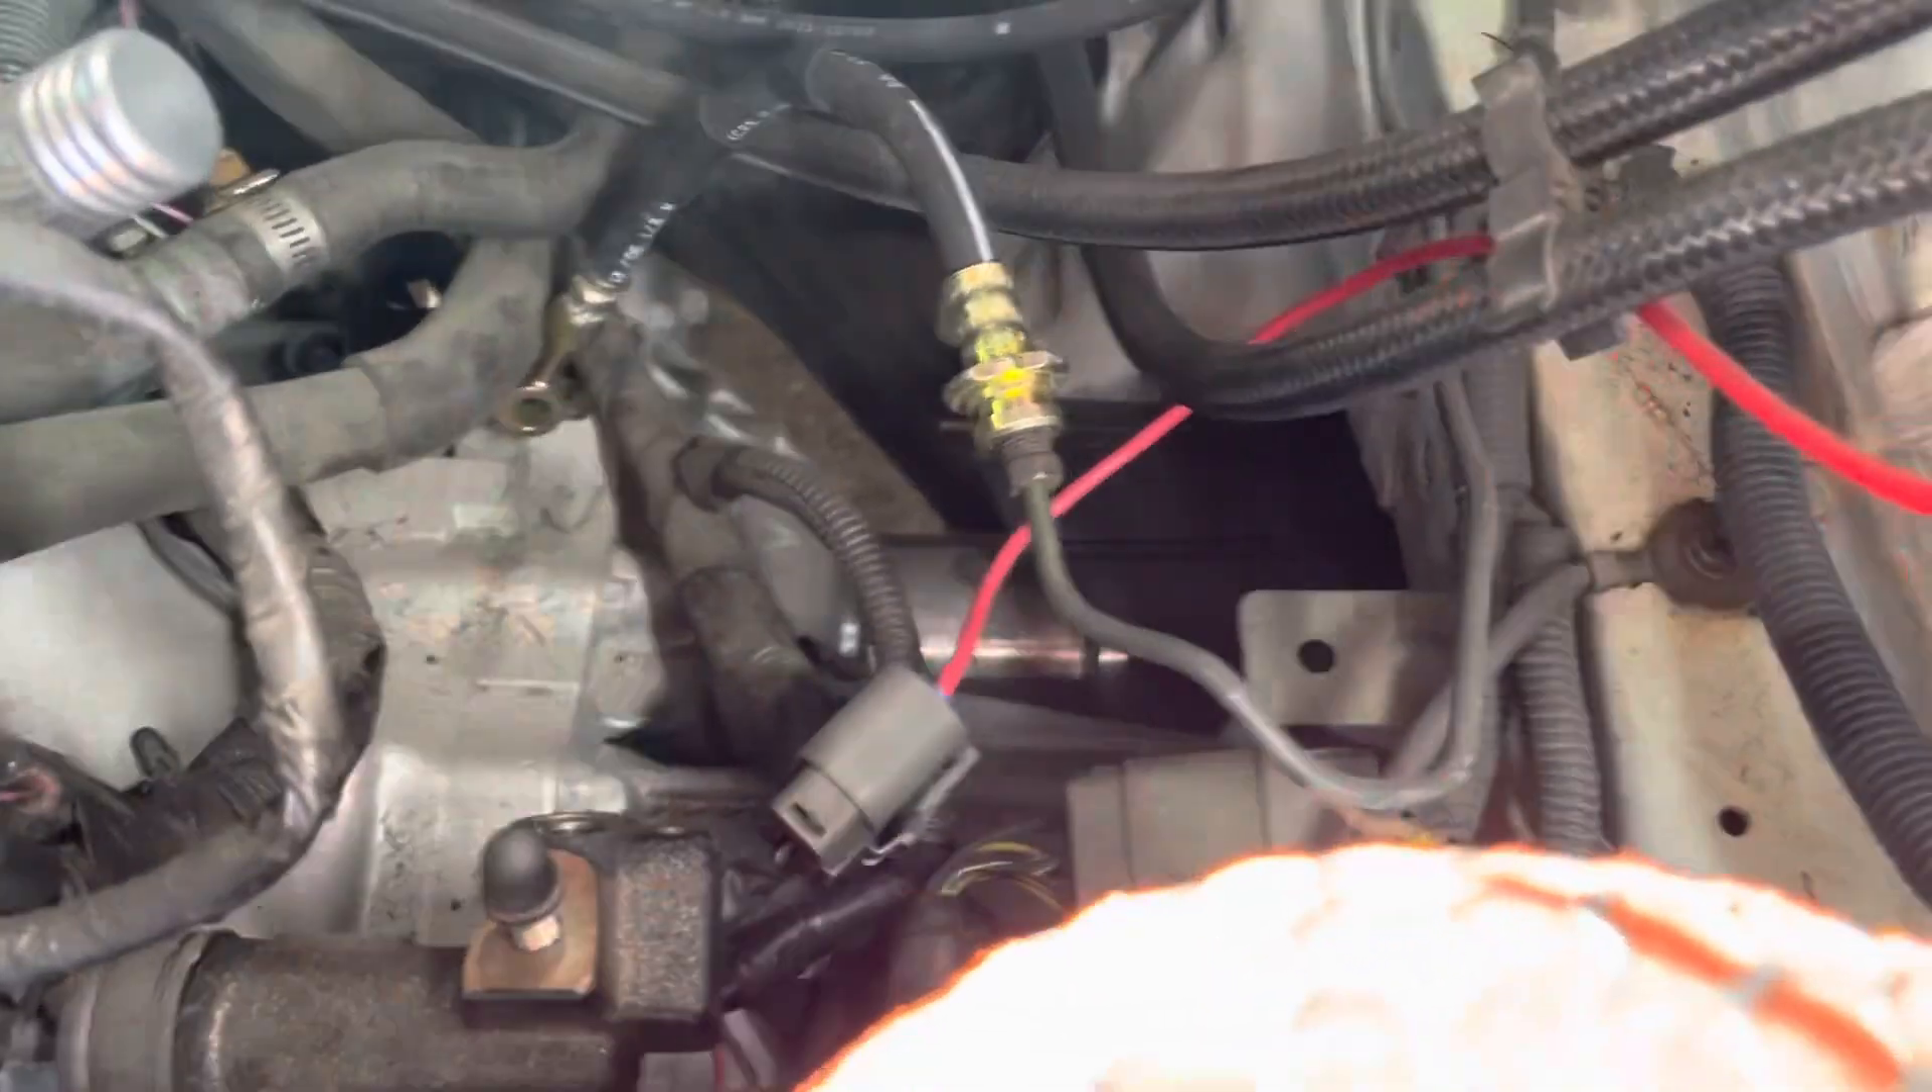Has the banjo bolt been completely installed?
No.